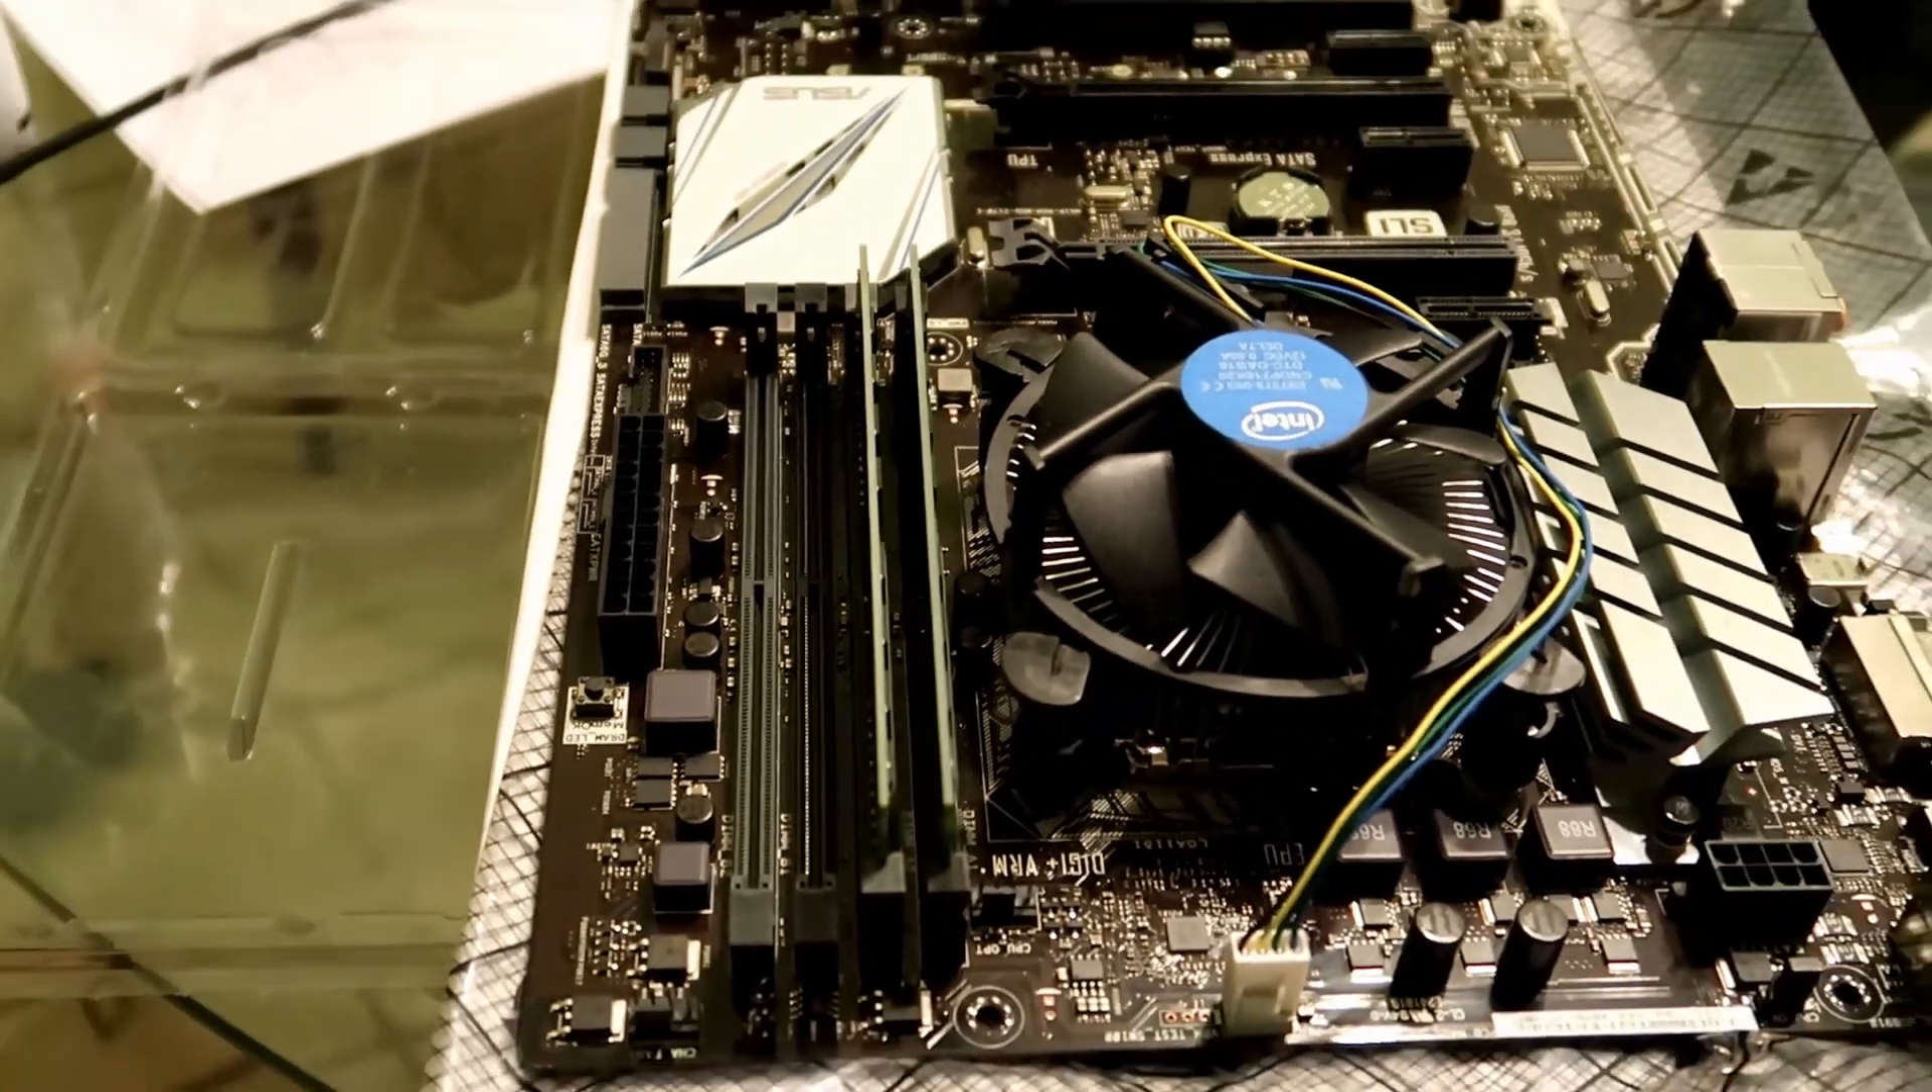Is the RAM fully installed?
Yes.